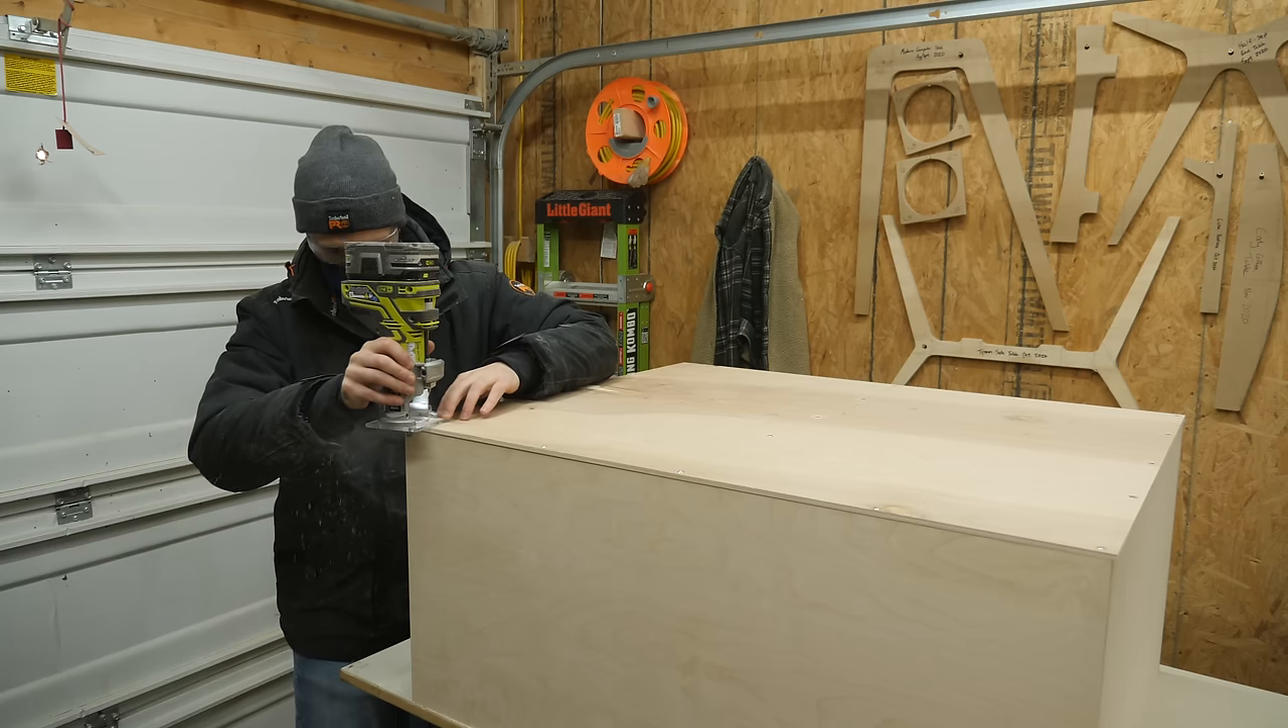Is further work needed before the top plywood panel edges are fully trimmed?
Yes.